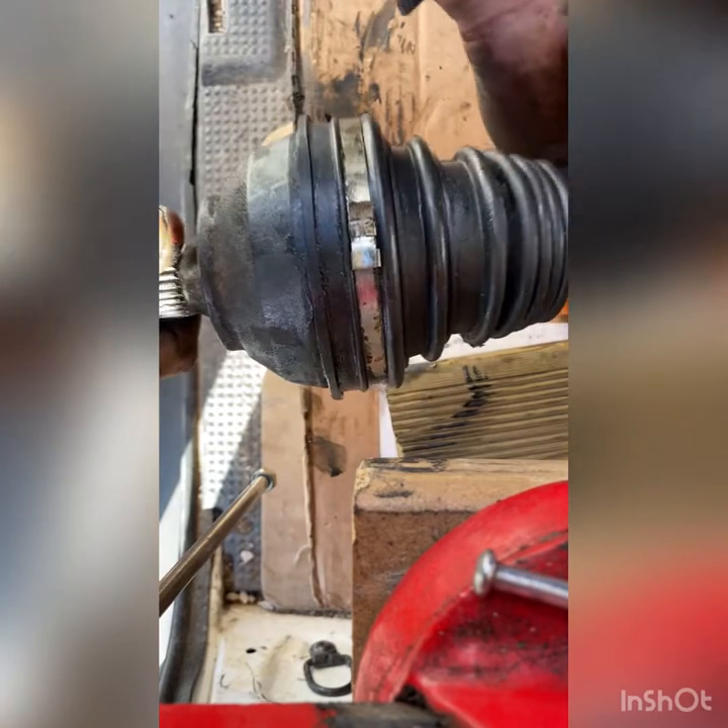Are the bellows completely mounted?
Yes.